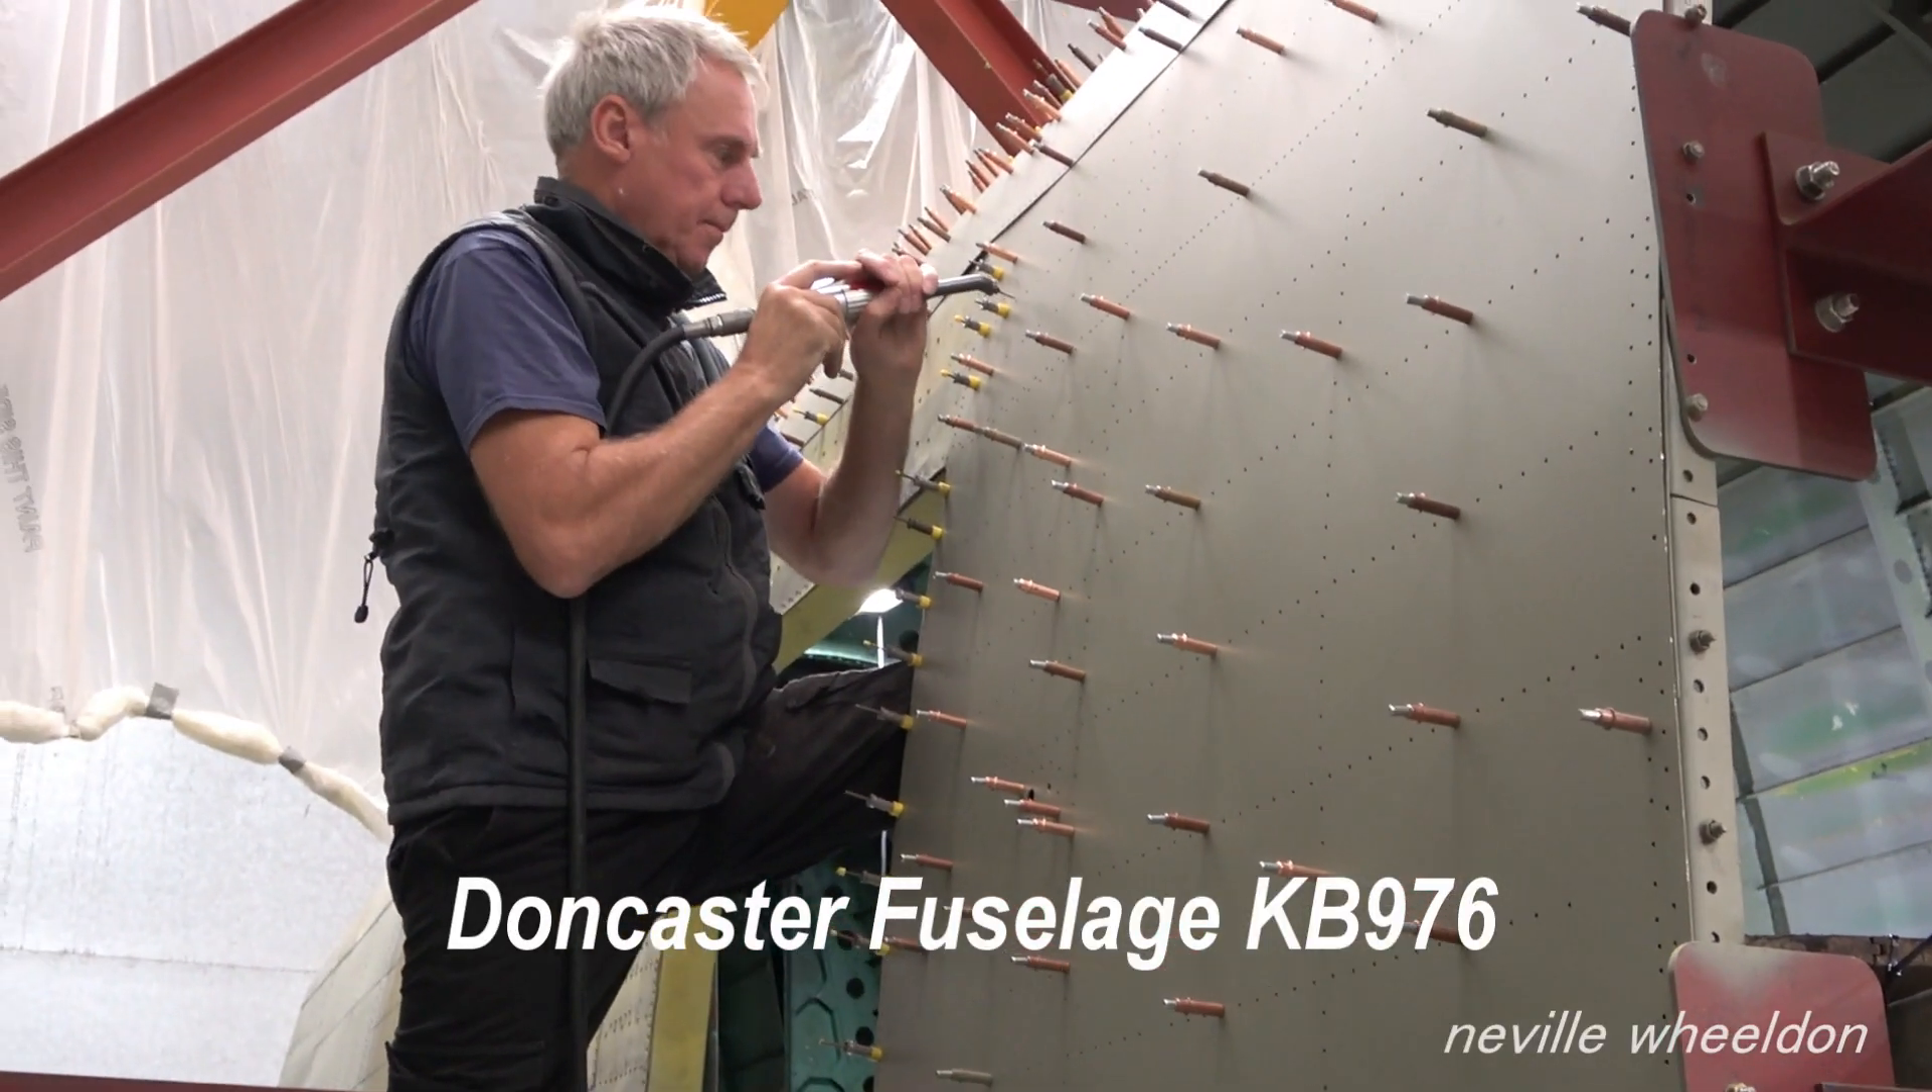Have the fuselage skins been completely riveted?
No.